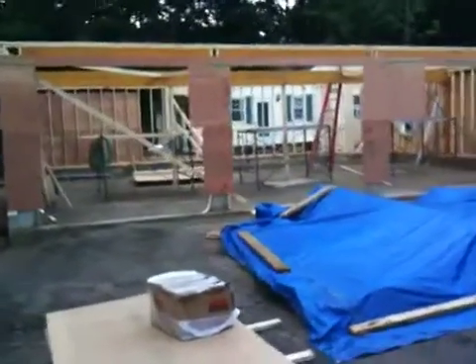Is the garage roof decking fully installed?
No.